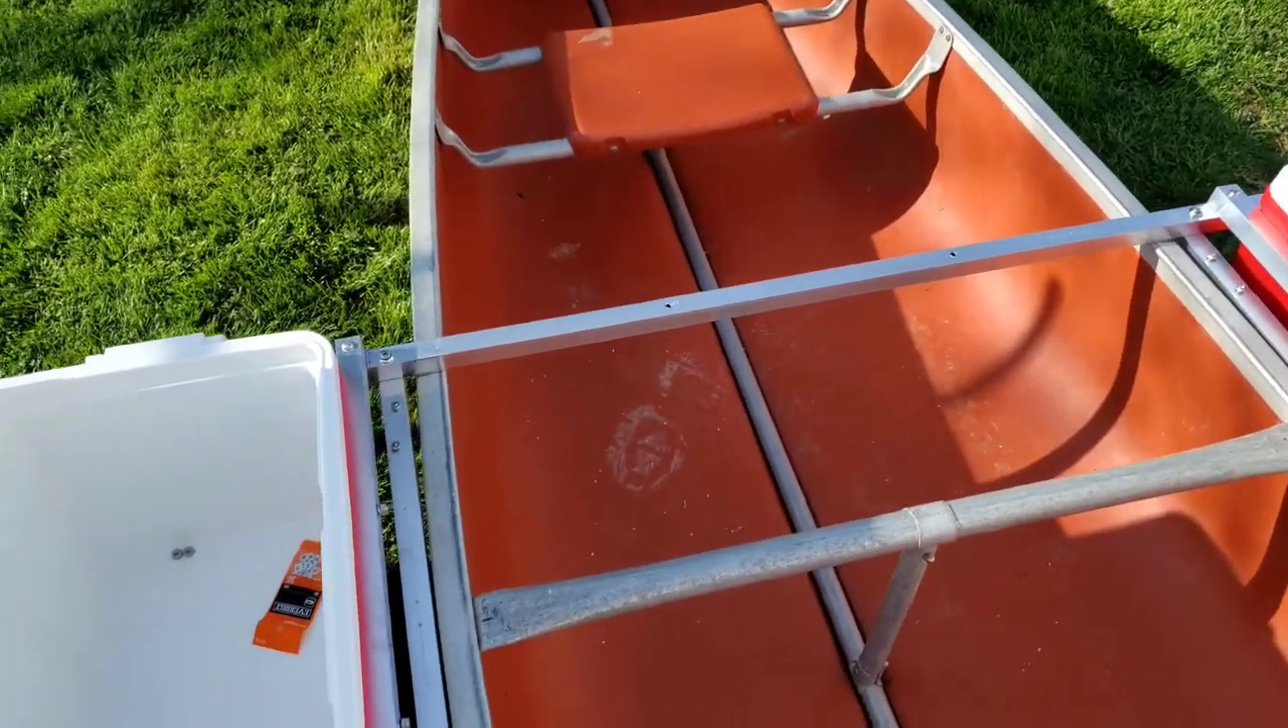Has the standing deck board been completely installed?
No.